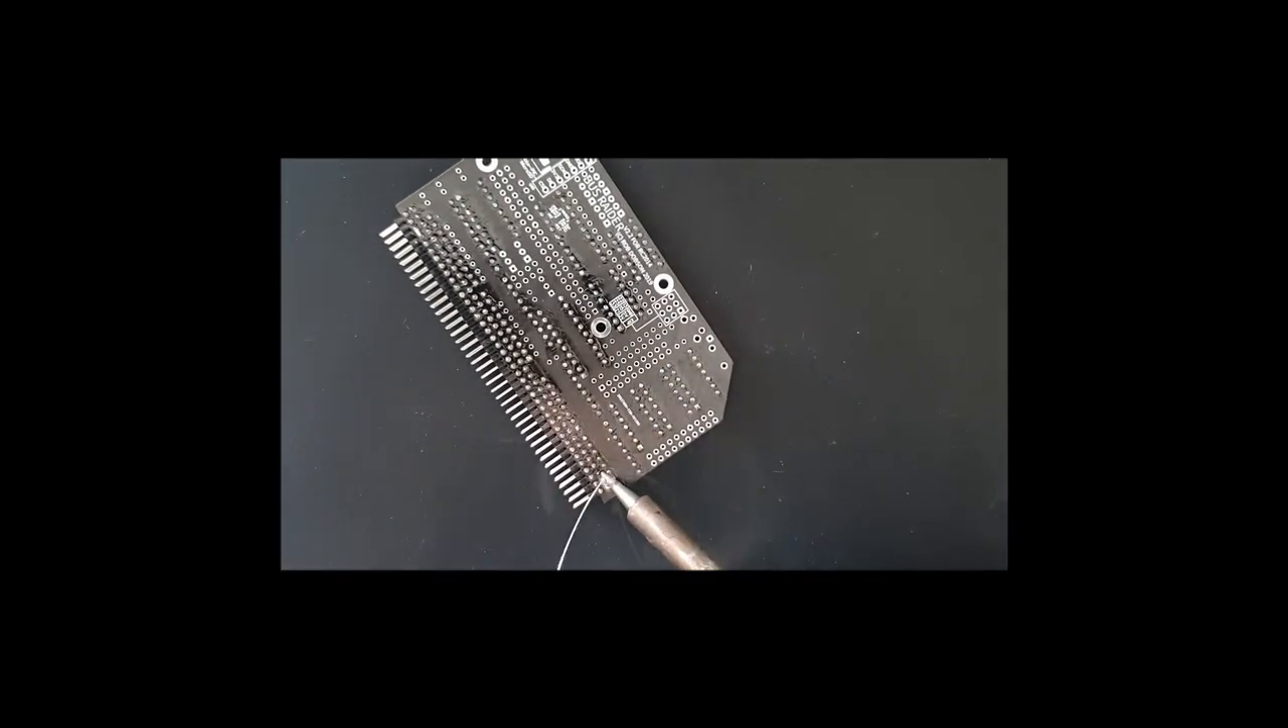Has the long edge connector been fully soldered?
No.